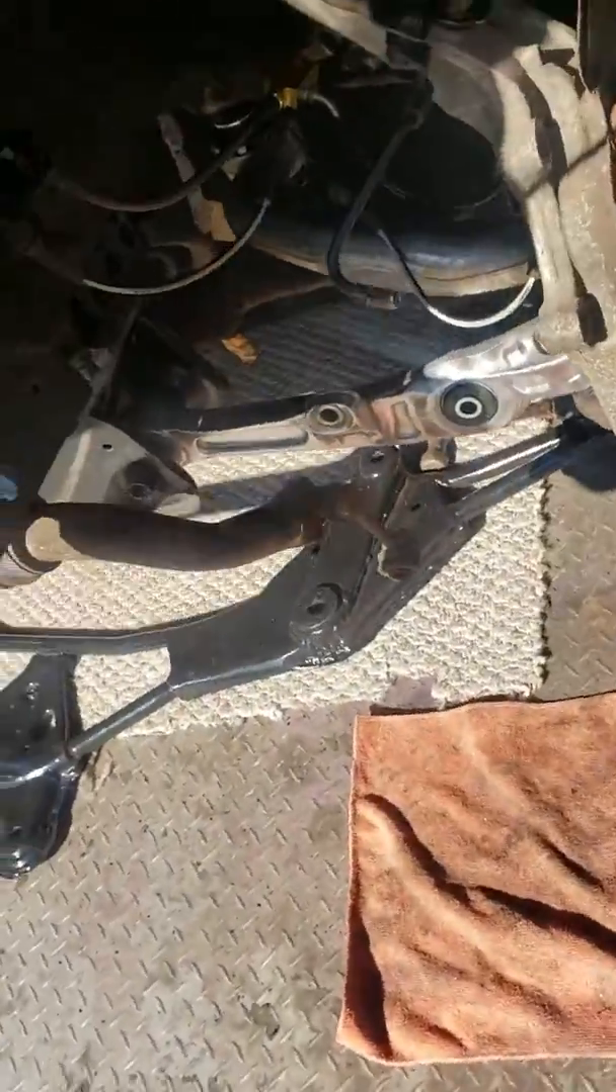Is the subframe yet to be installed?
Yes.